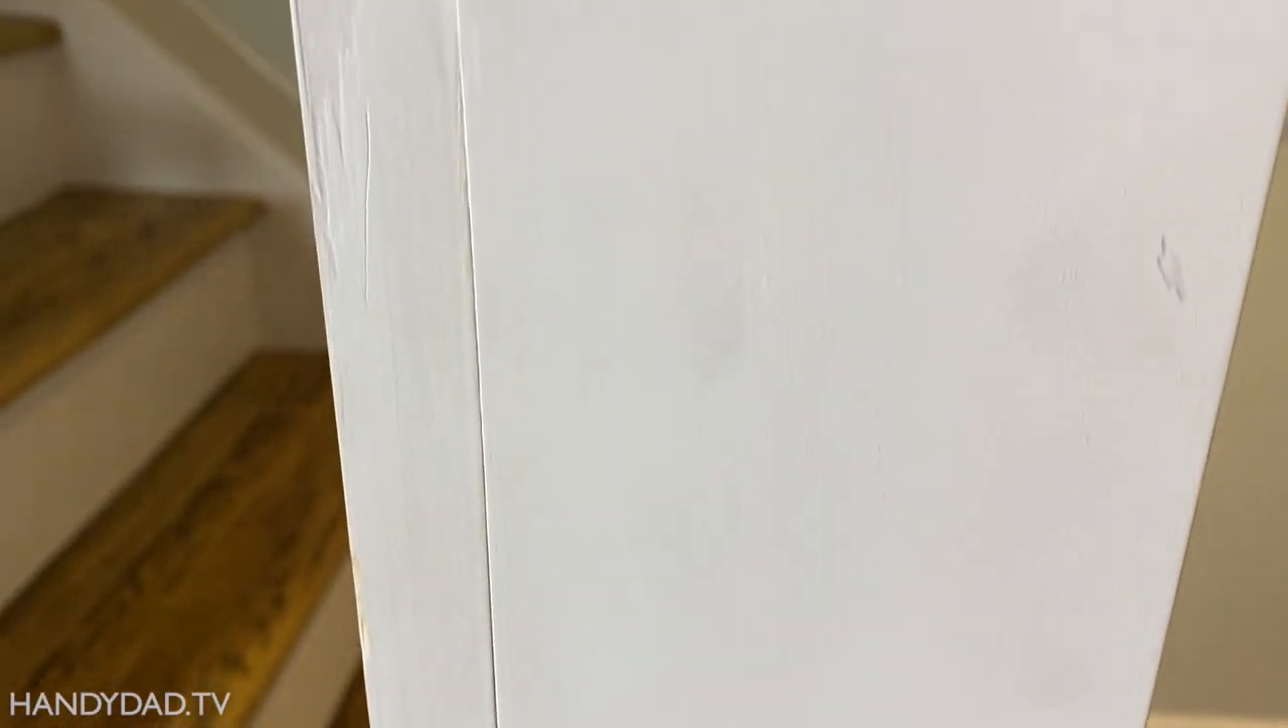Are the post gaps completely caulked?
No.